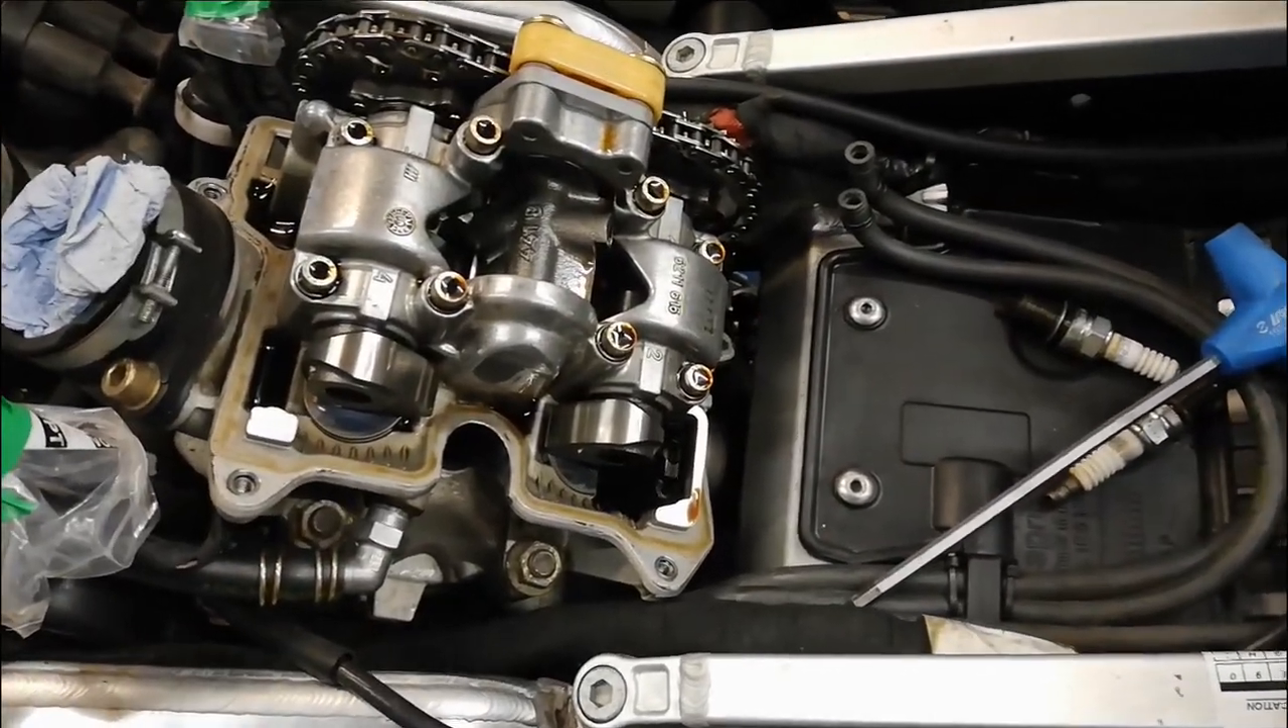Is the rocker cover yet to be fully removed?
No.